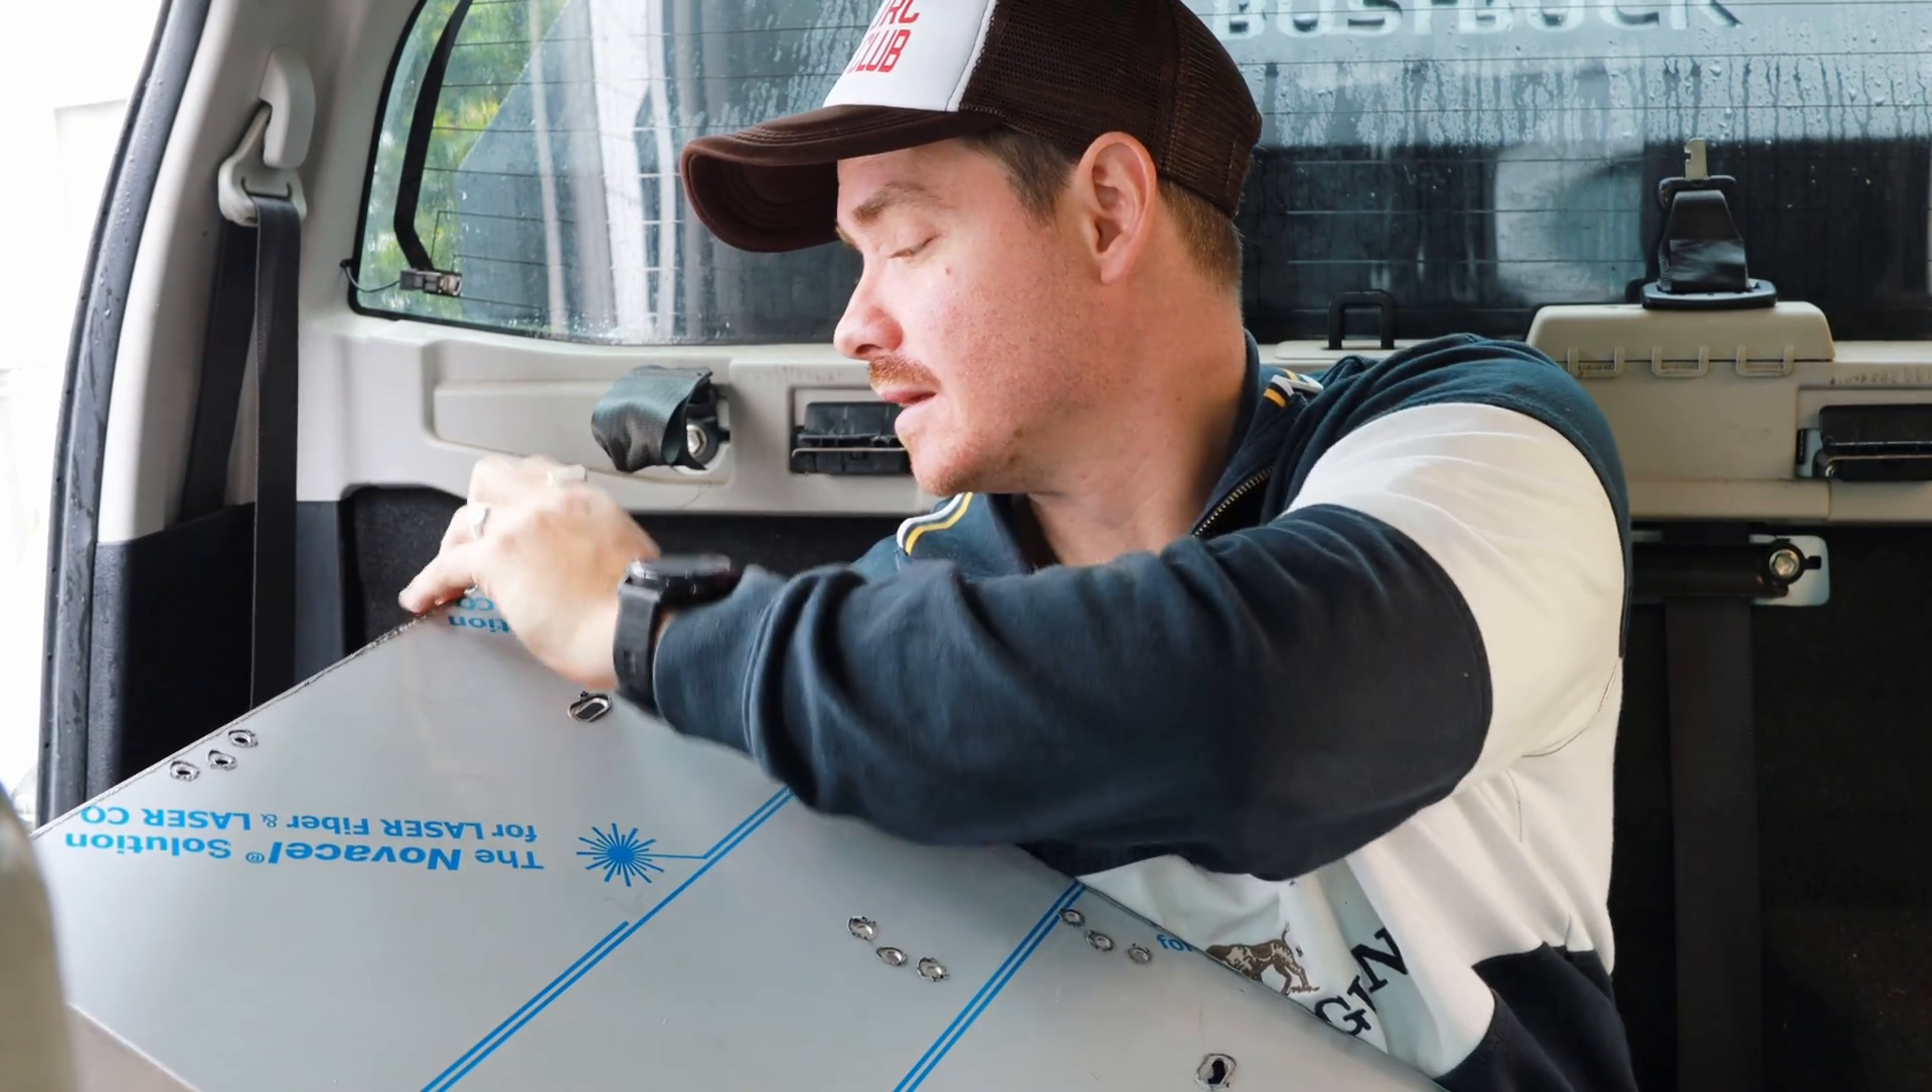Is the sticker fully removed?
No.